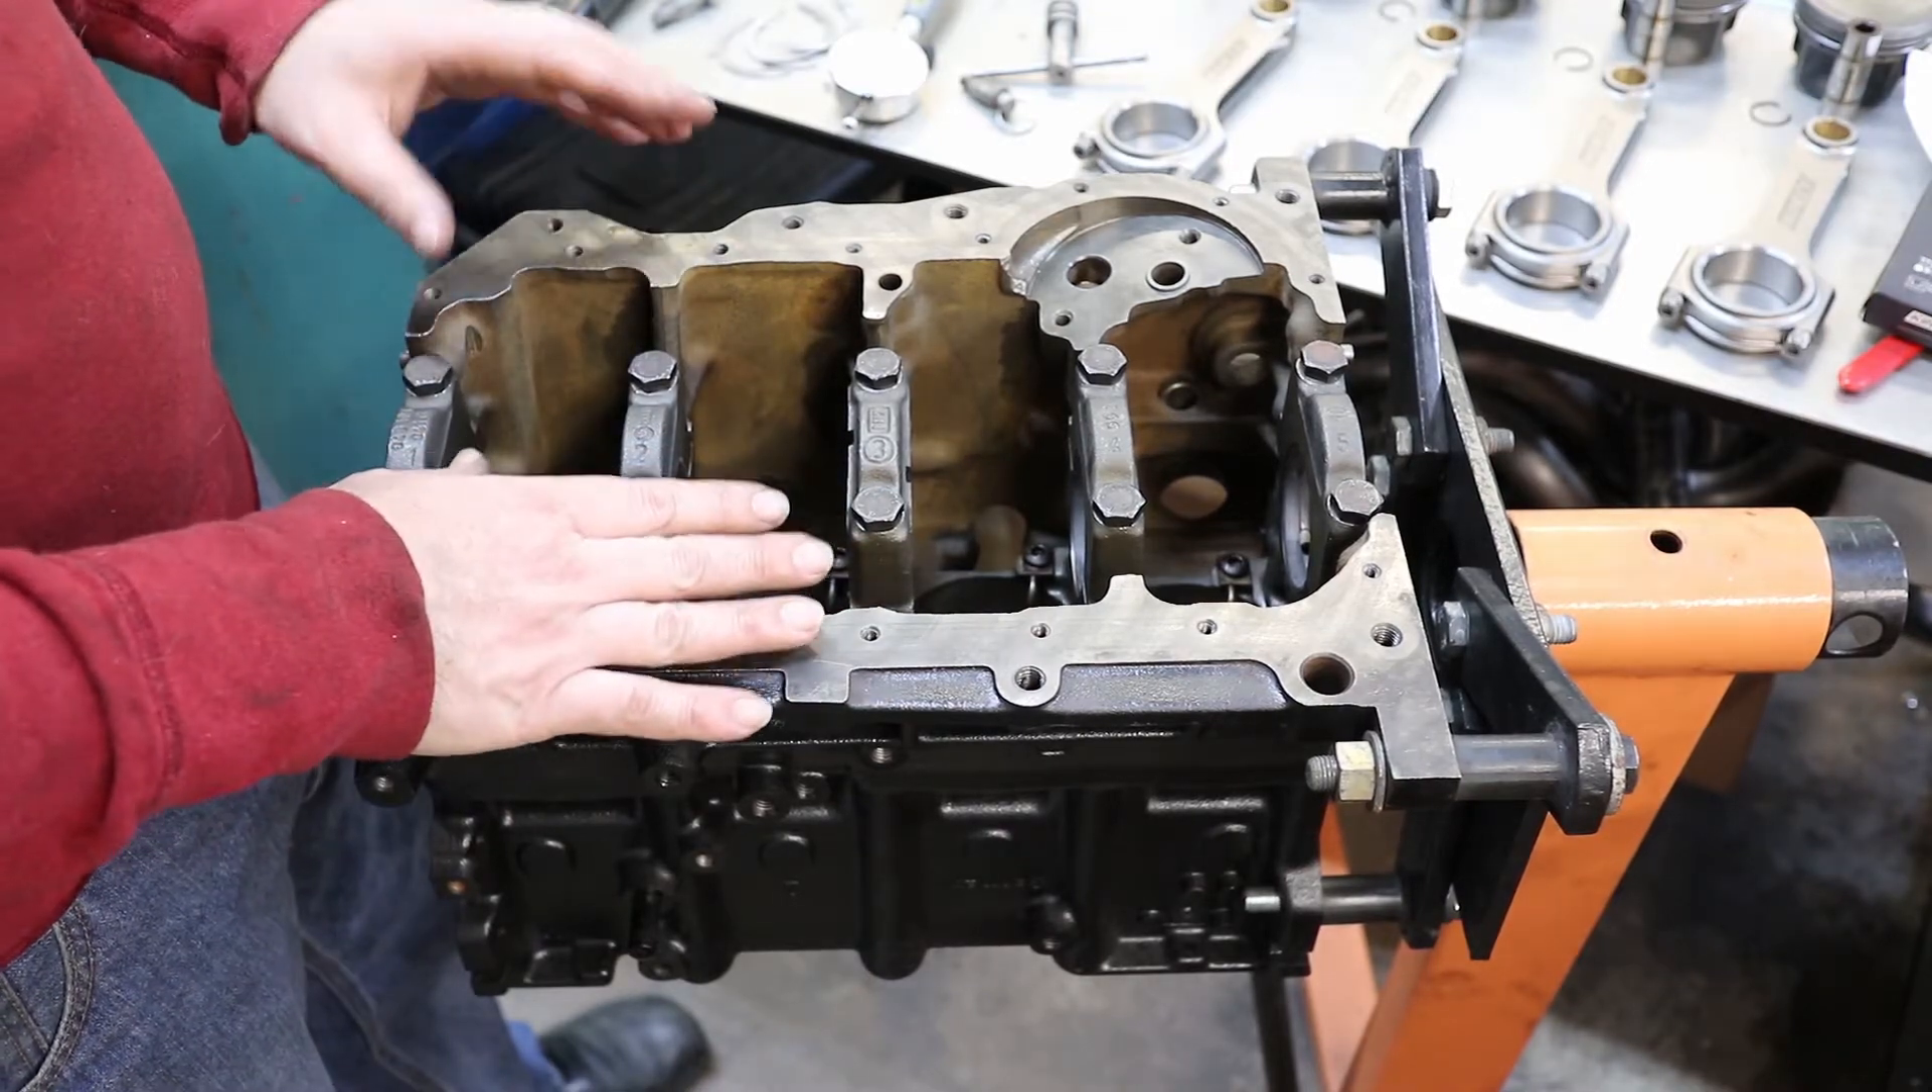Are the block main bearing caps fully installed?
Yes.